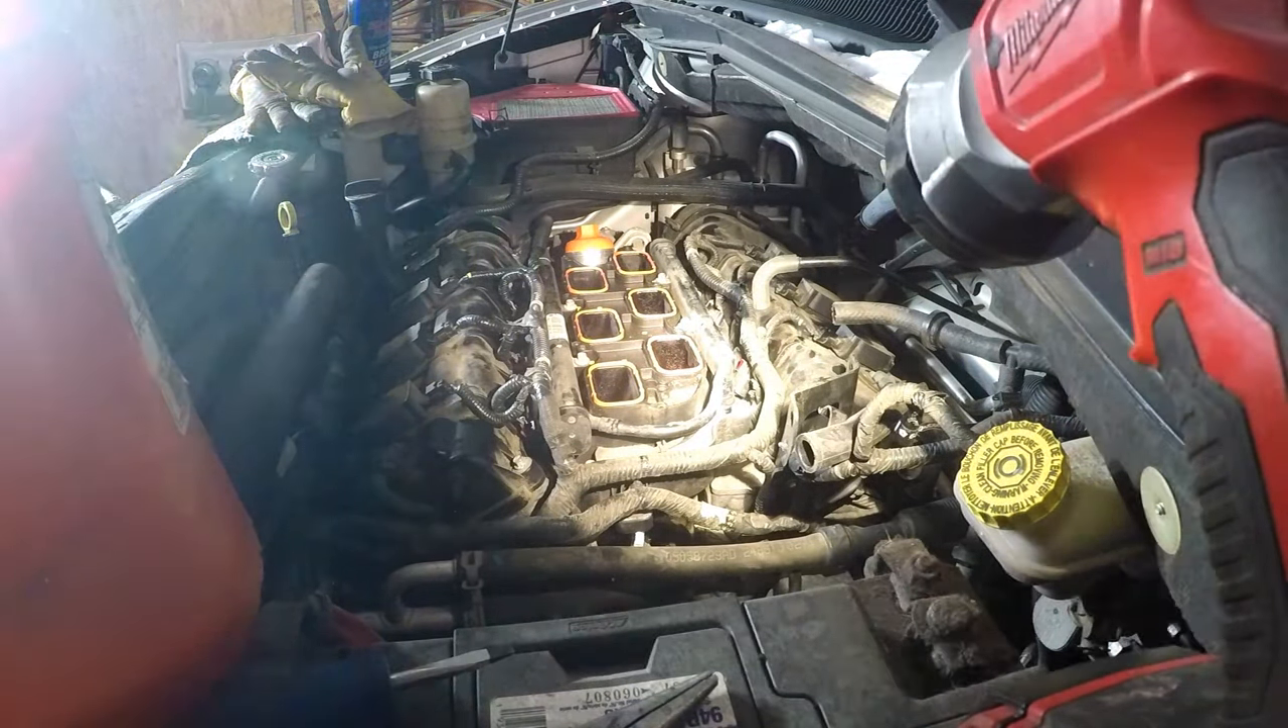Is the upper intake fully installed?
No.